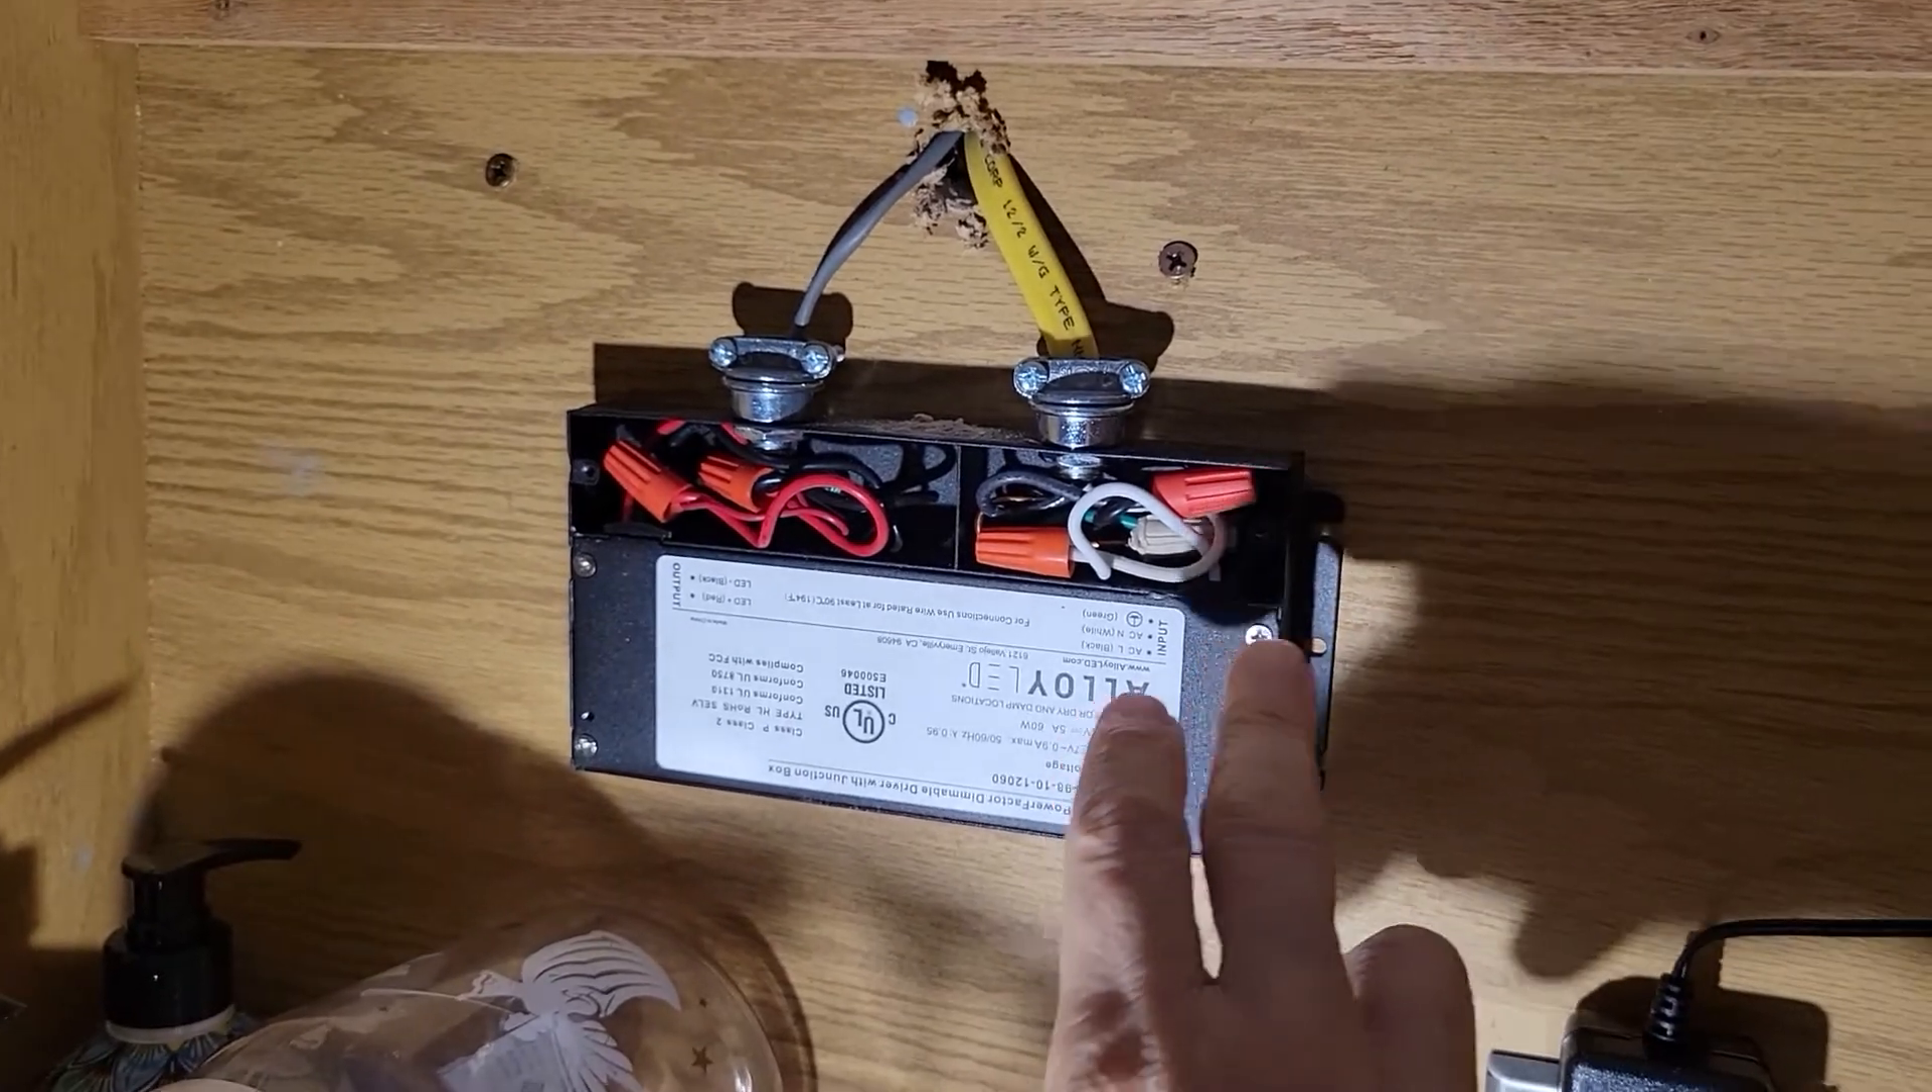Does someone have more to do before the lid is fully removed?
No.